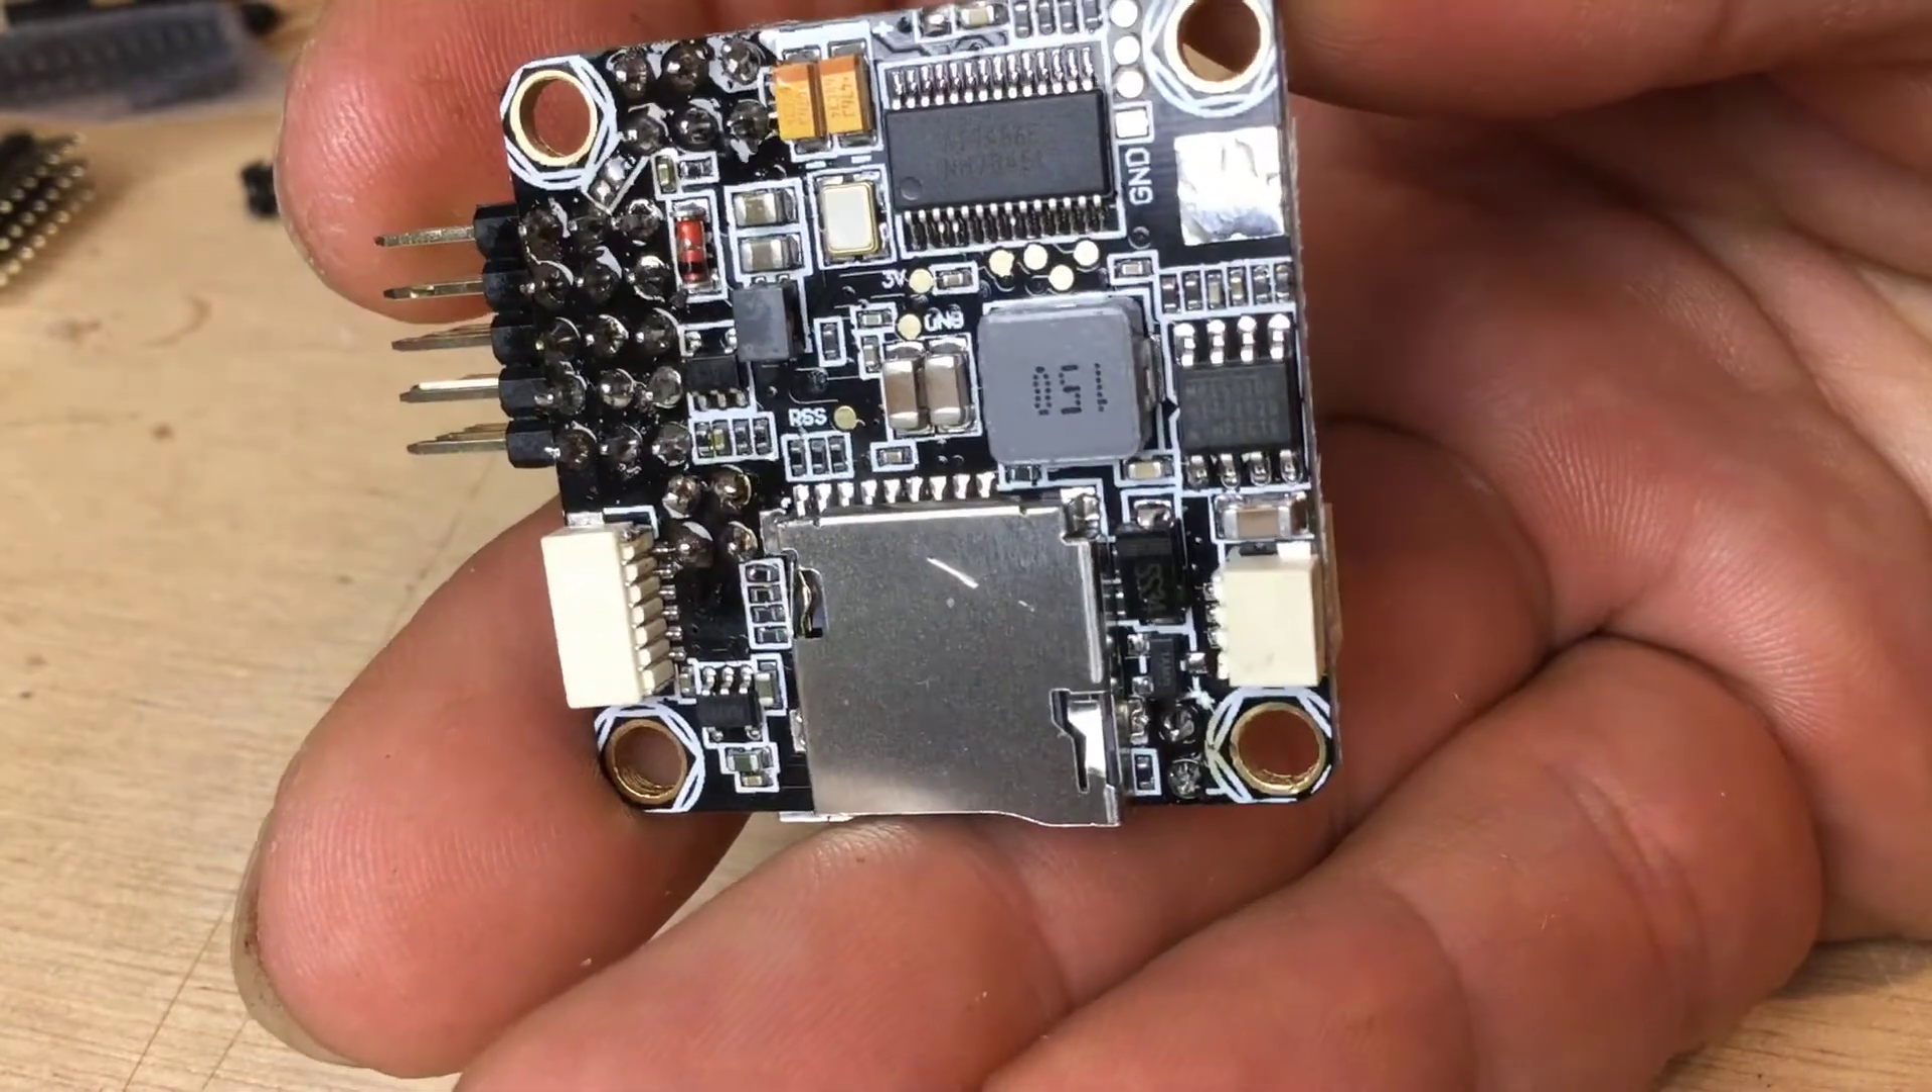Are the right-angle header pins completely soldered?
Yes.